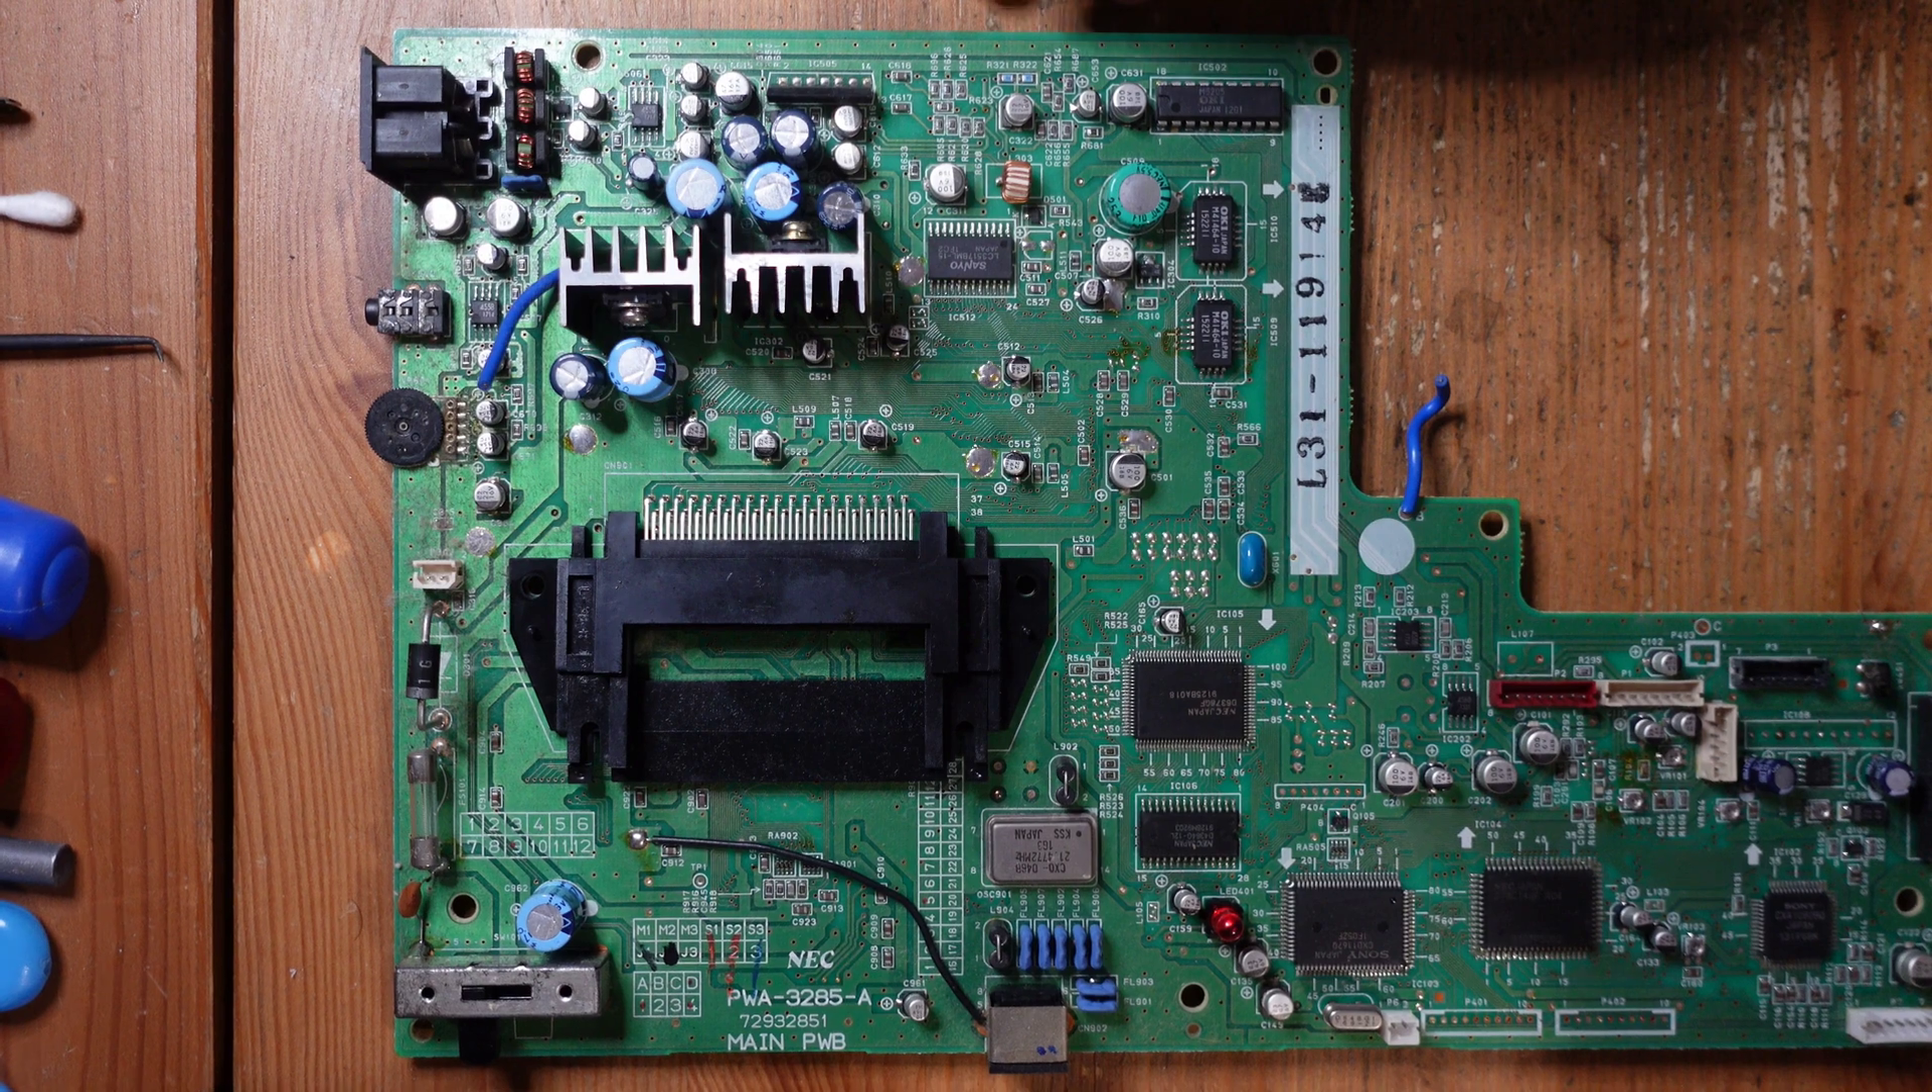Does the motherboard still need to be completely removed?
No.